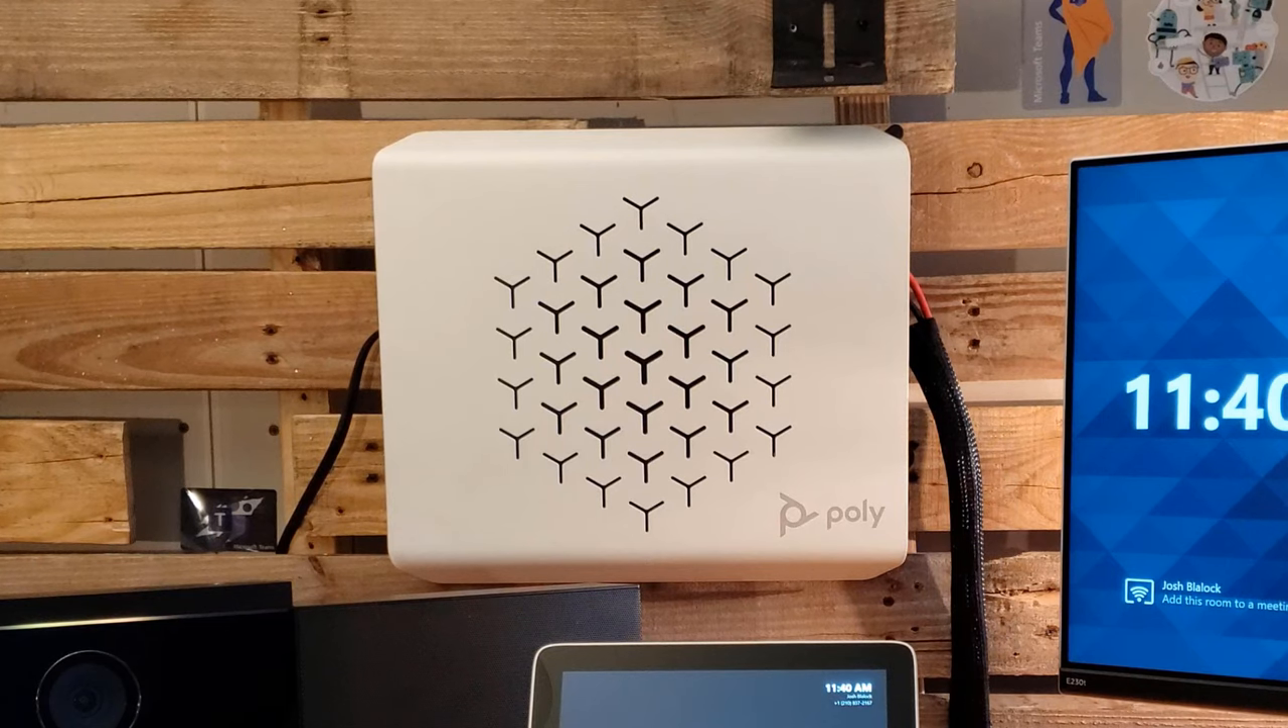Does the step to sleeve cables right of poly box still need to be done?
No.